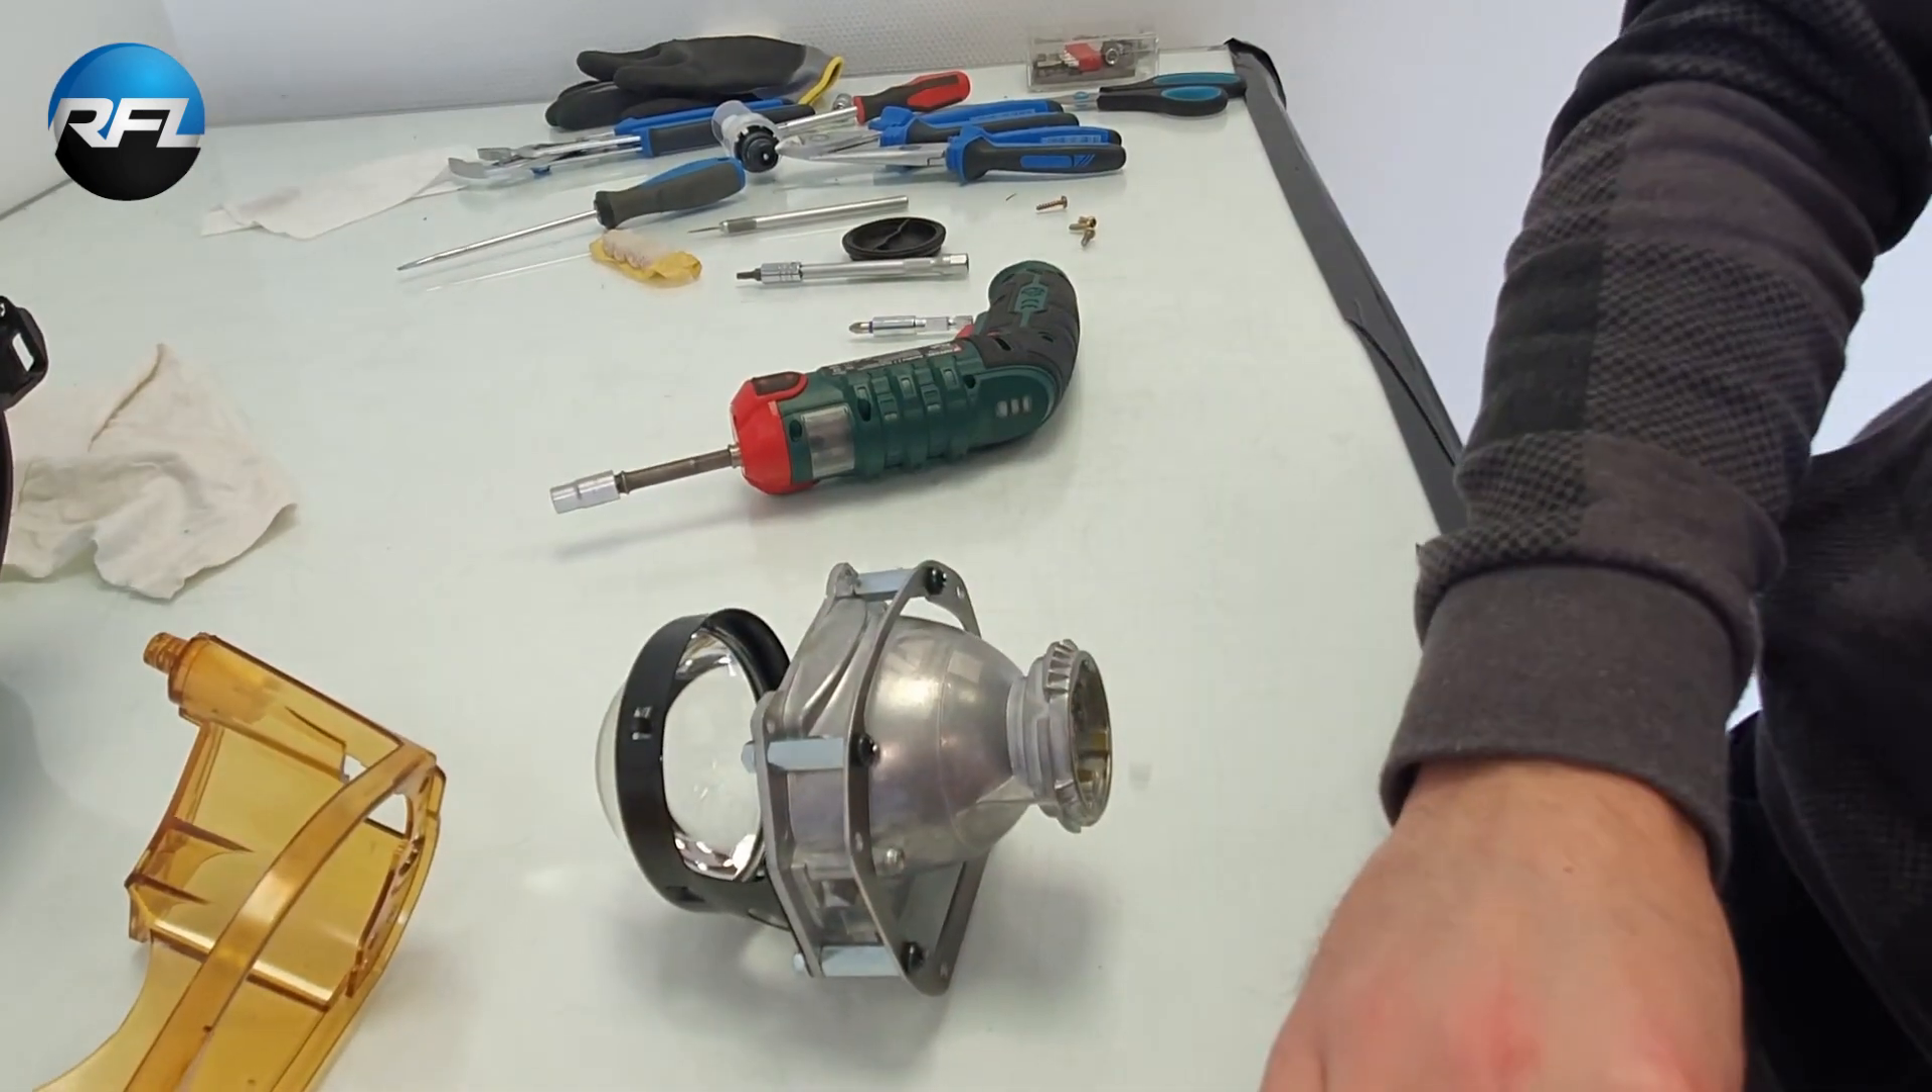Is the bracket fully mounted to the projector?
Yes.